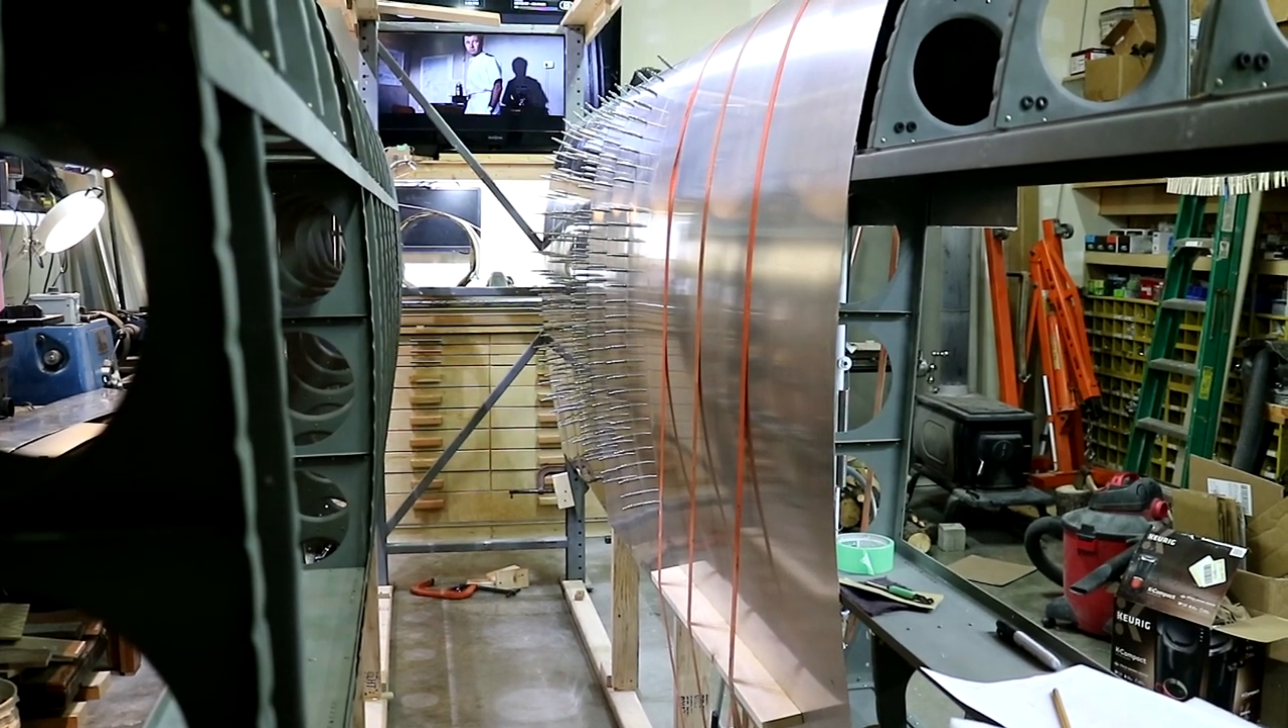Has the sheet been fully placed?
Yes.